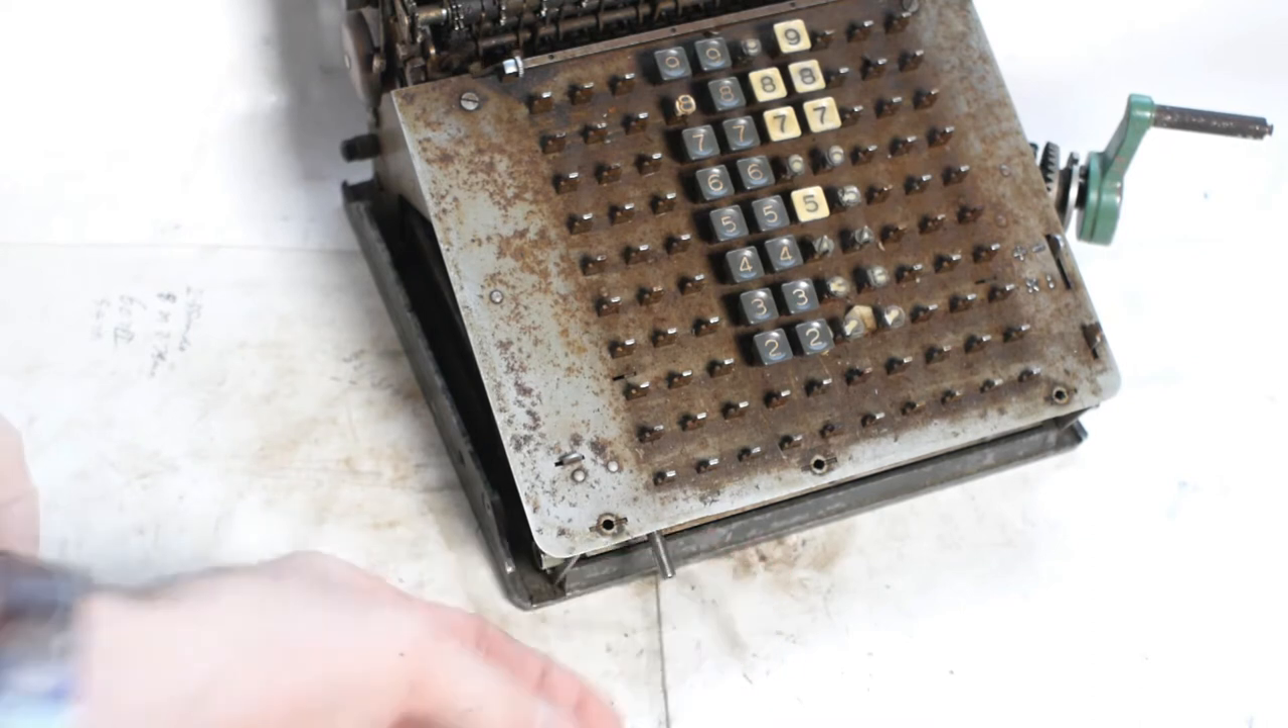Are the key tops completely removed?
No.